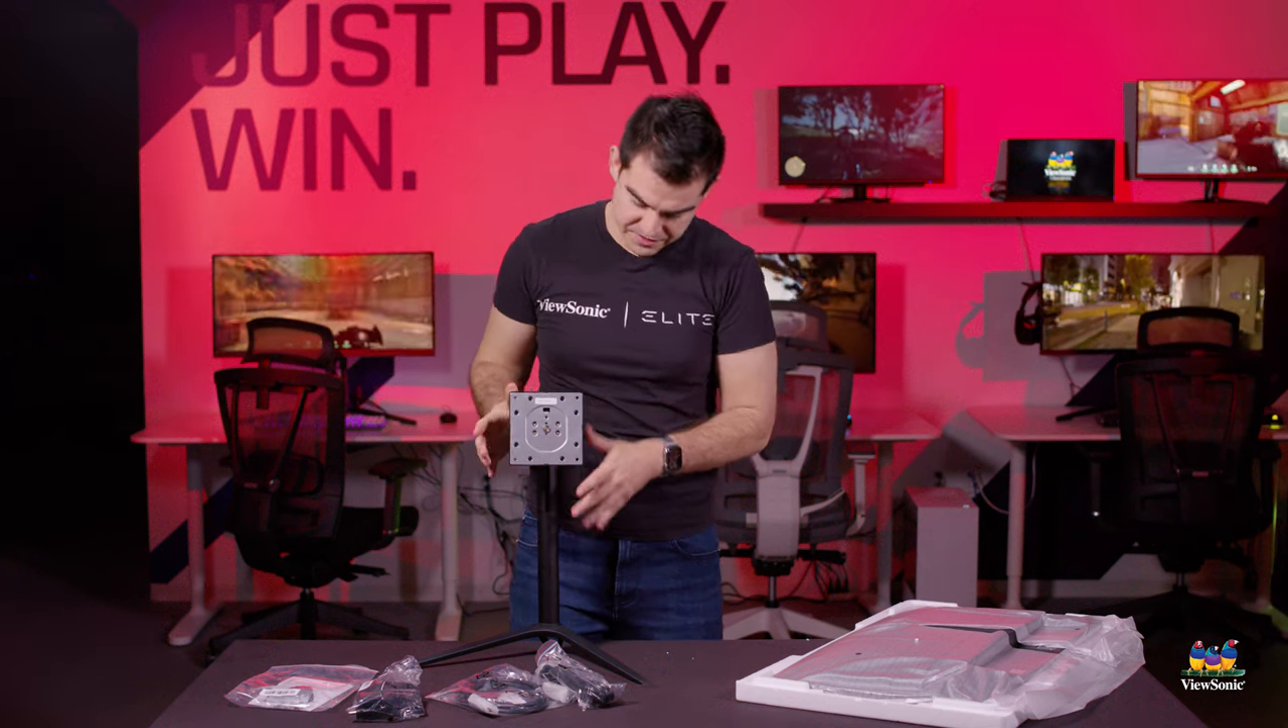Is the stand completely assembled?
Yes.